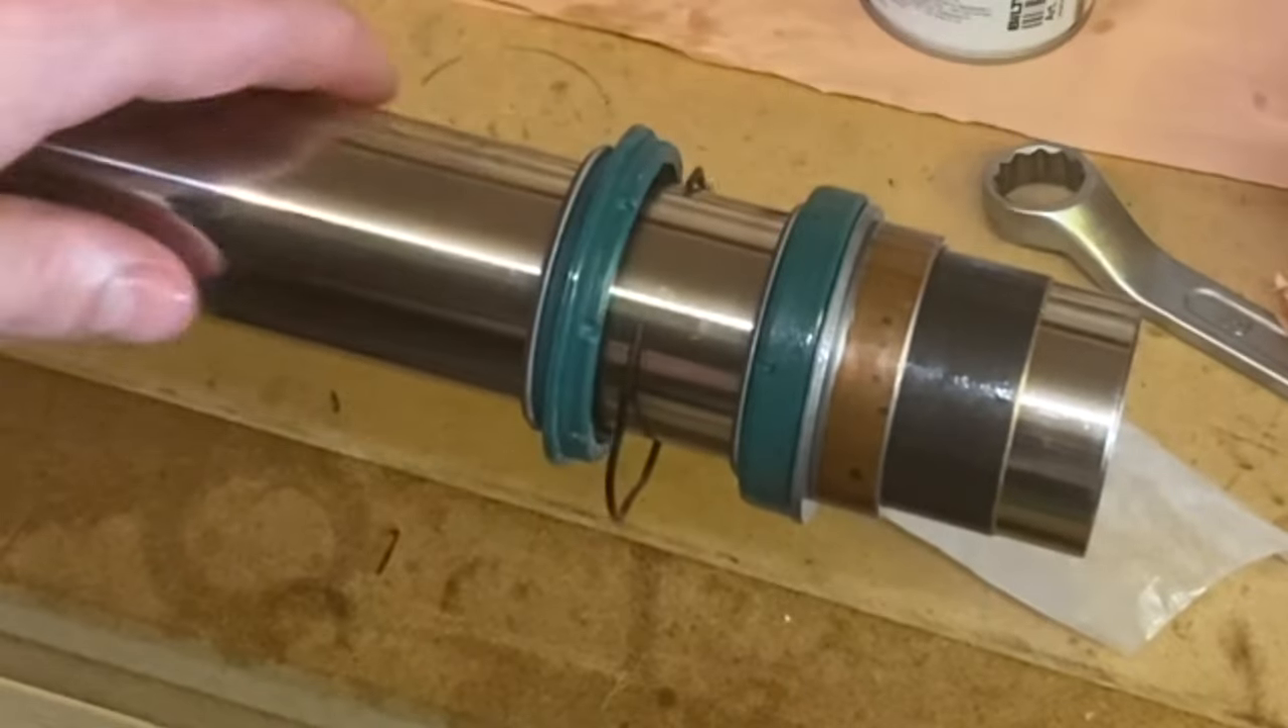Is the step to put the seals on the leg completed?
Yes.